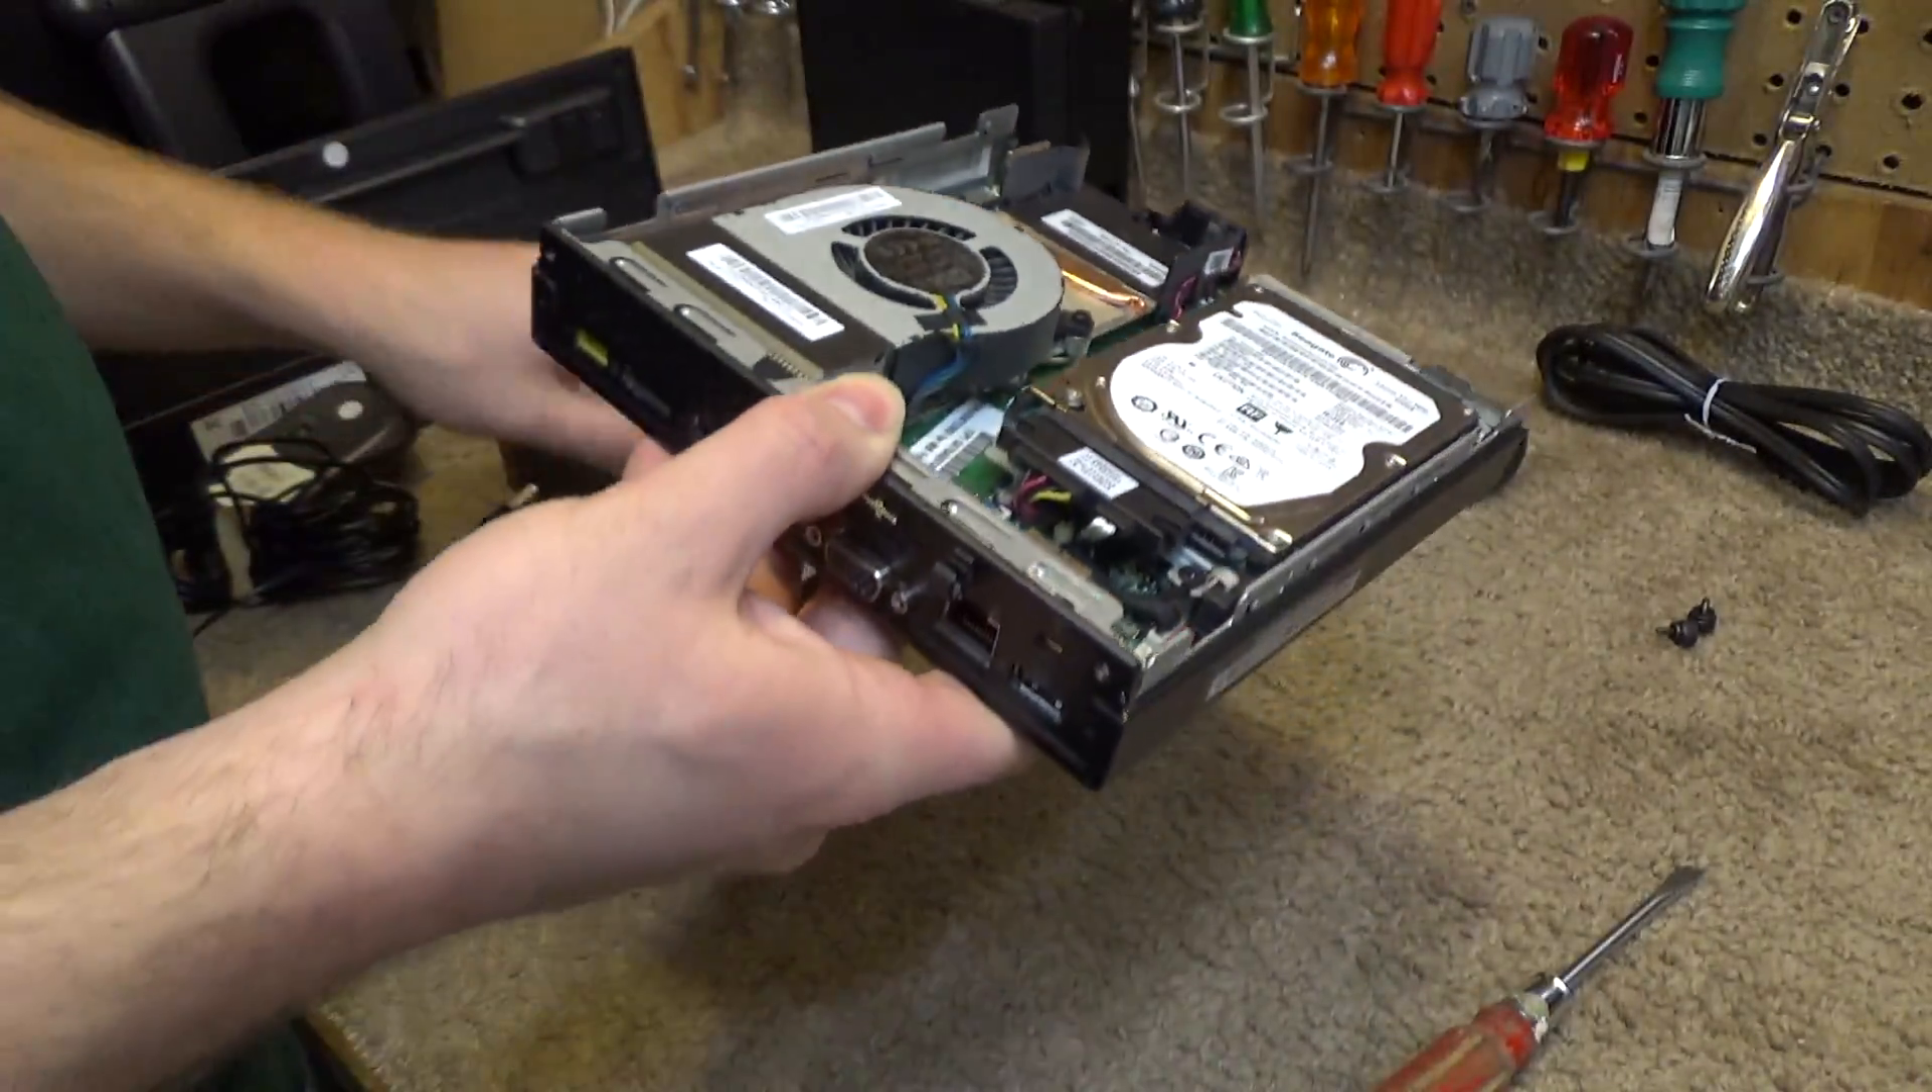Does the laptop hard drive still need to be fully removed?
Yes.